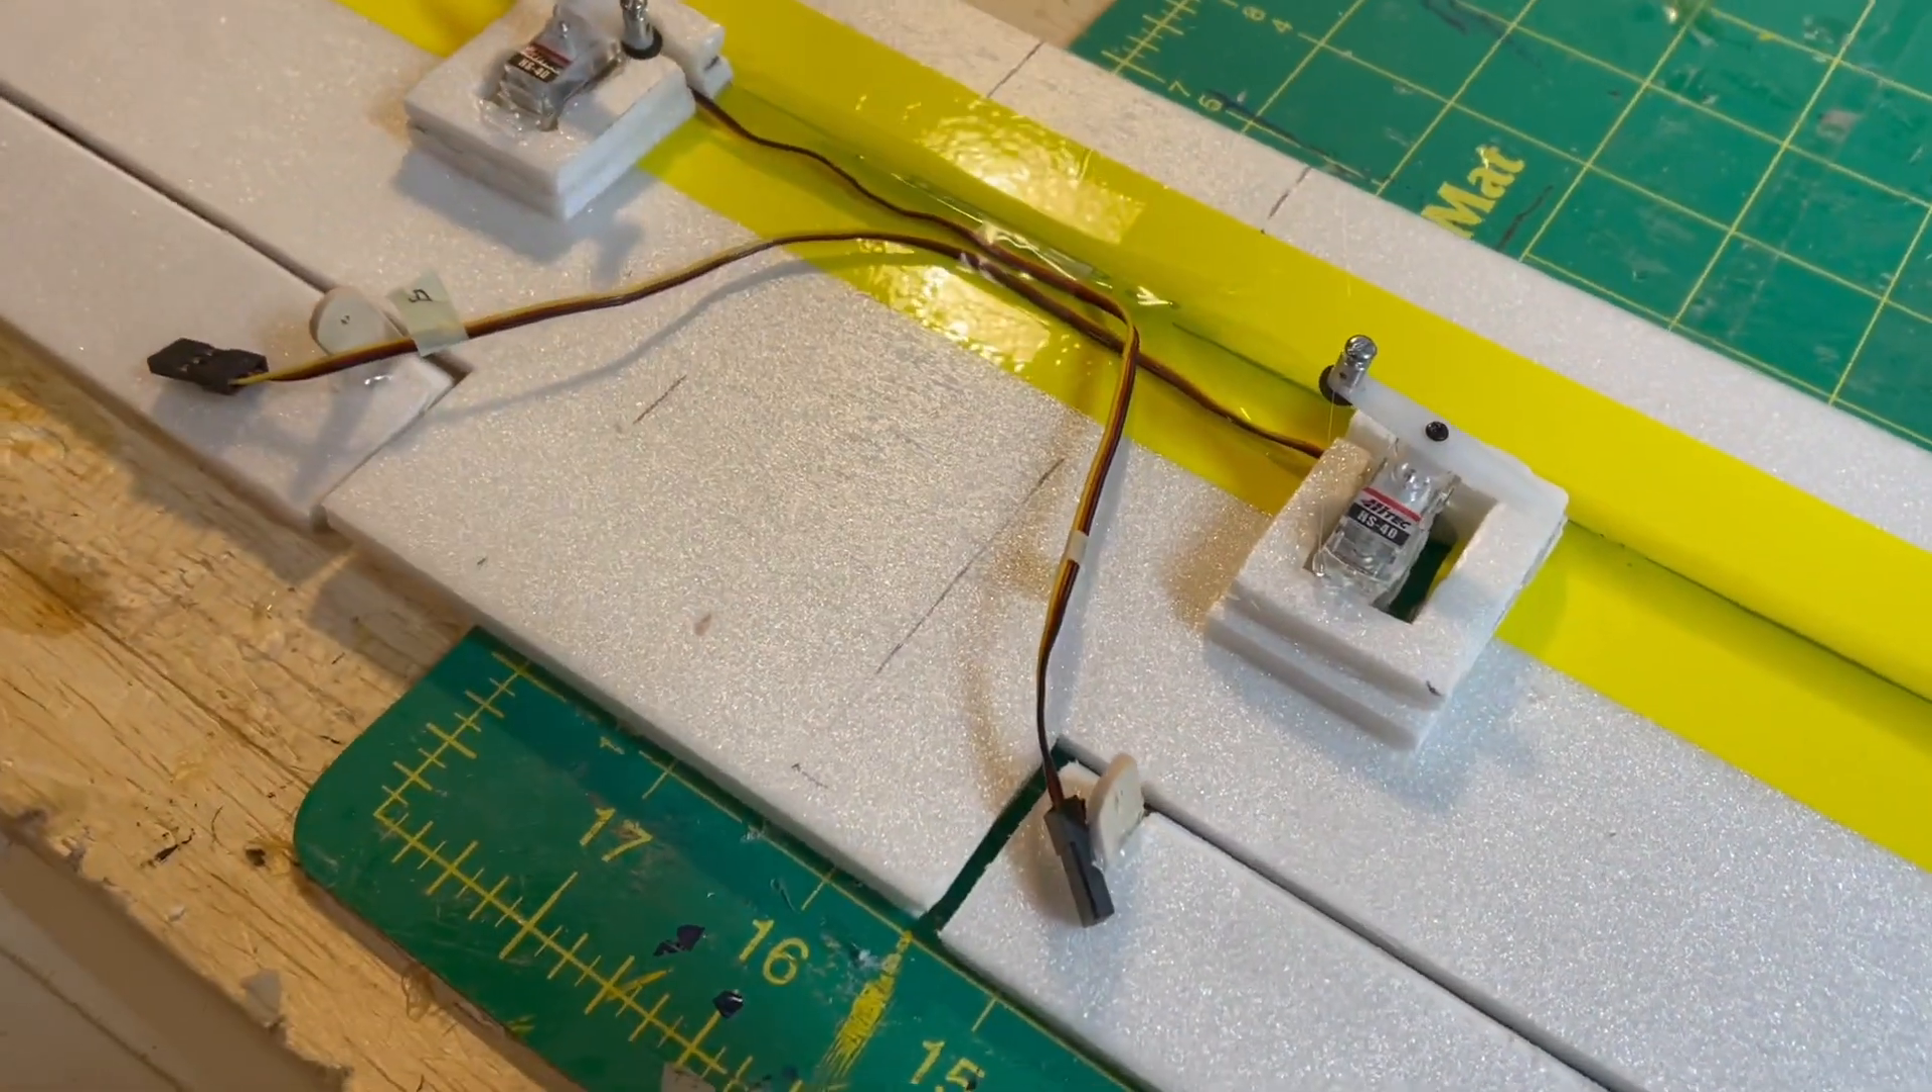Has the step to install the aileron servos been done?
Yes.